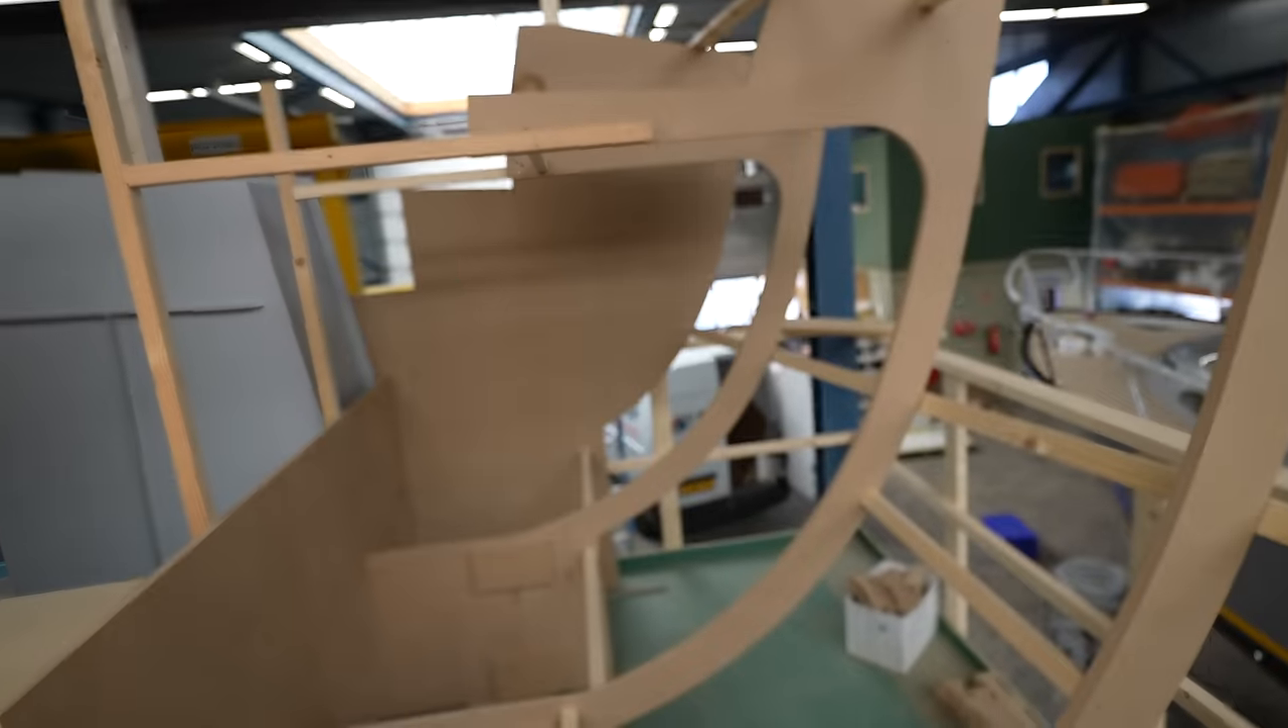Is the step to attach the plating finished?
No.